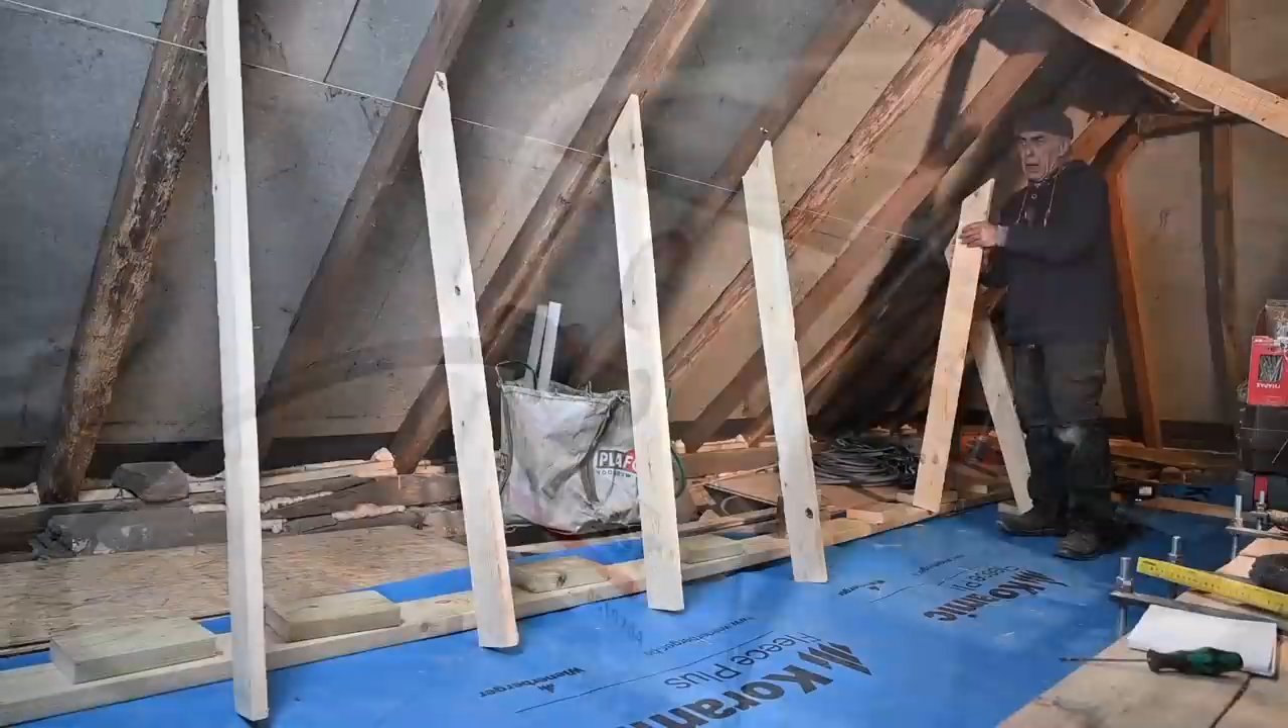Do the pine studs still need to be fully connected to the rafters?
Yes.